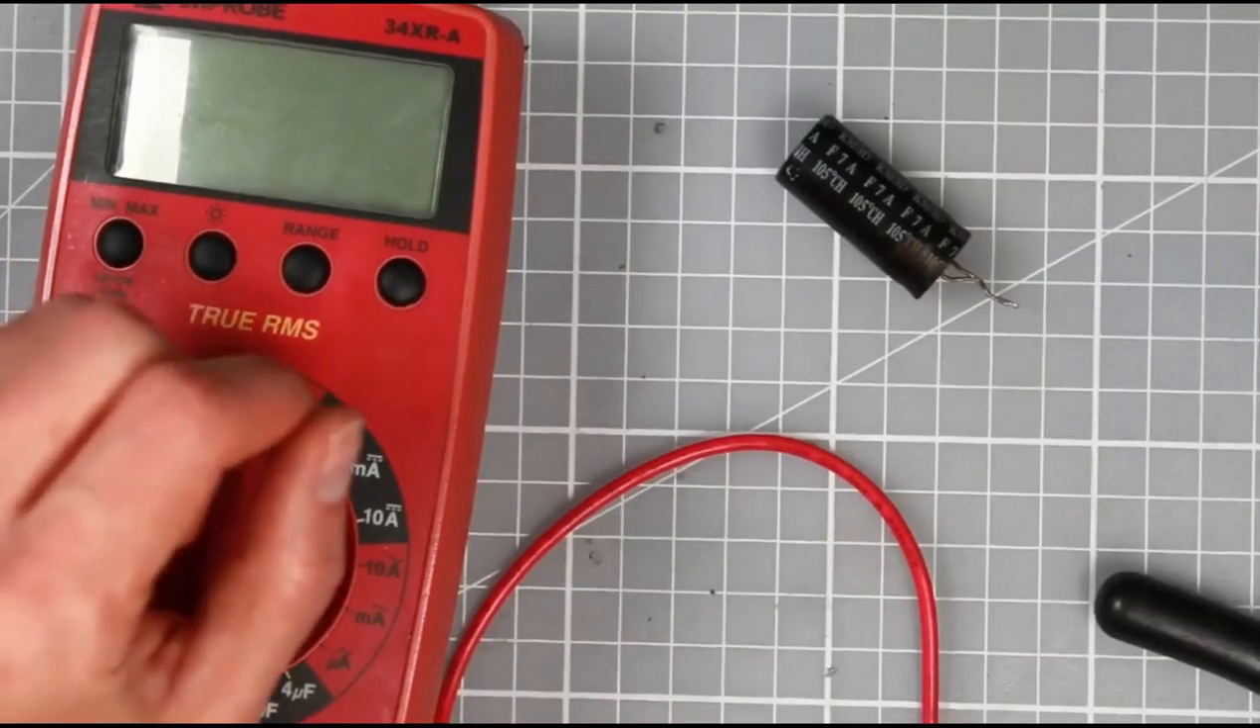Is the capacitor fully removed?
Yes.